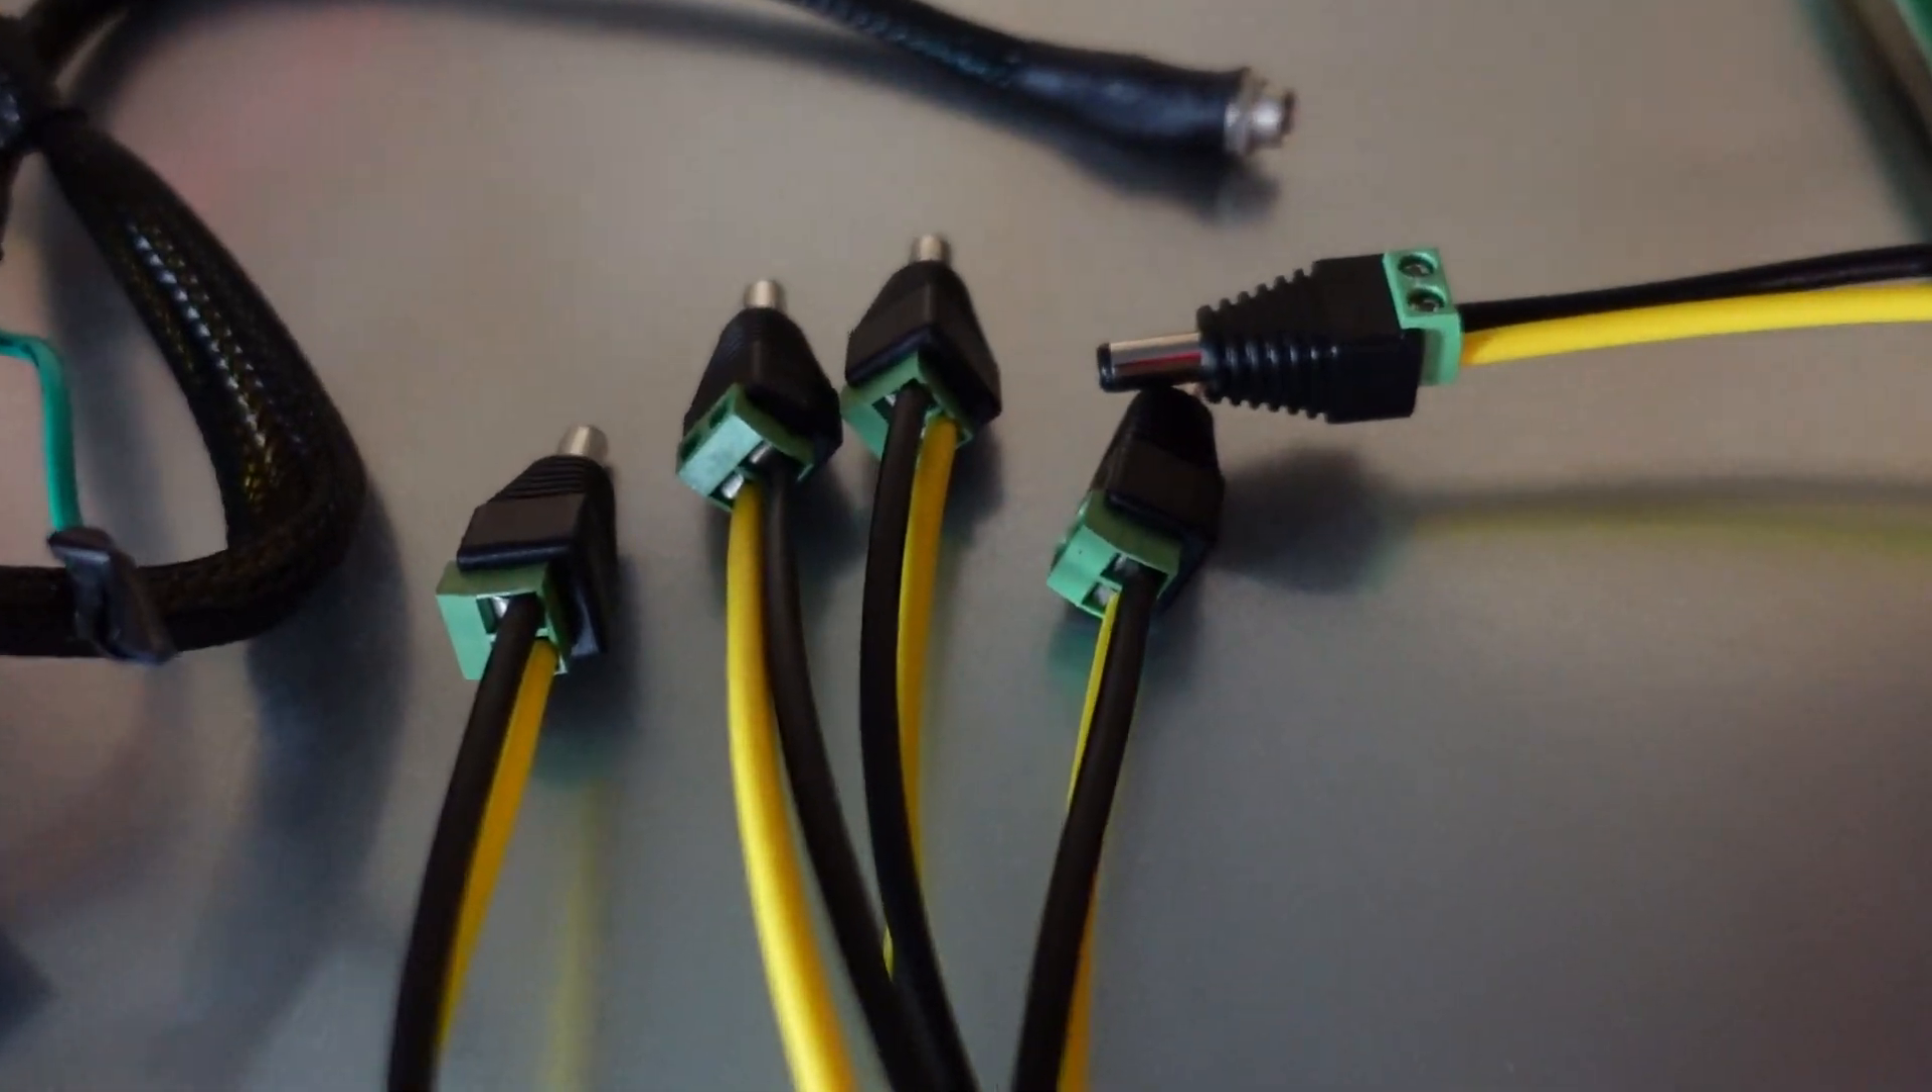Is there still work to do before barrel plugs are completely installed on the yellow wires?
No.